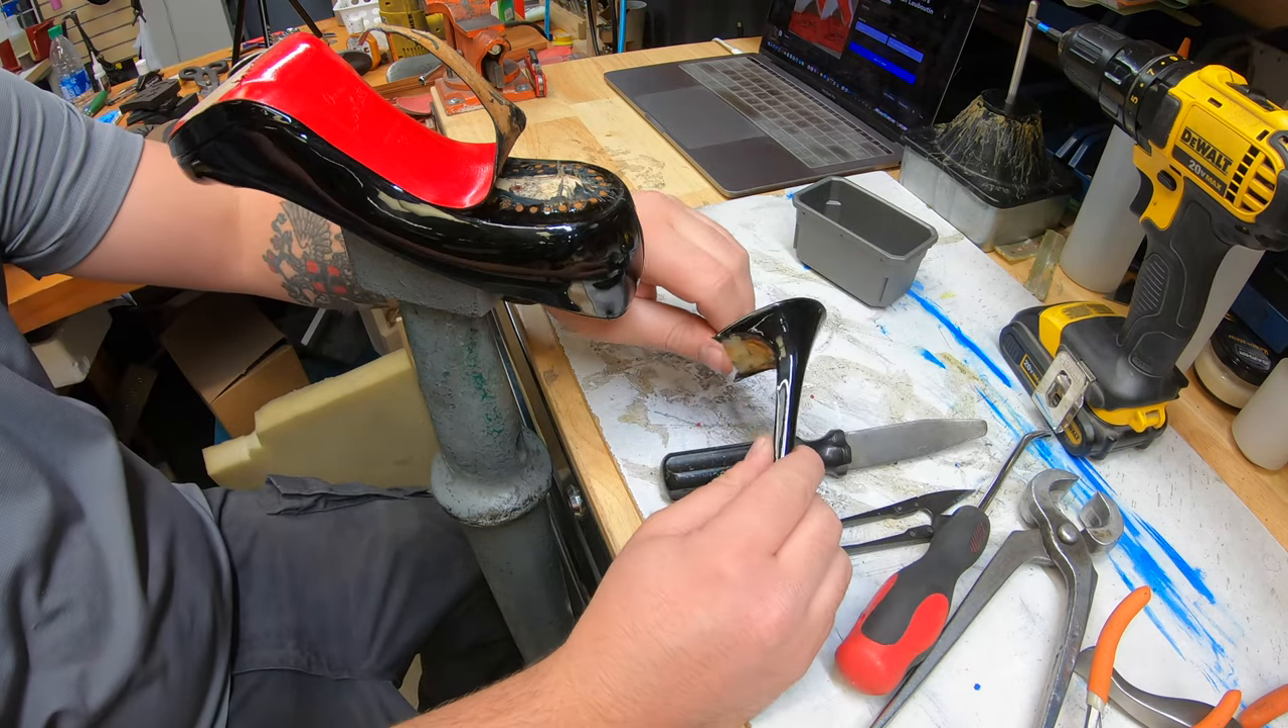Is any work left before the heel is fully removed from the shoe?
No.